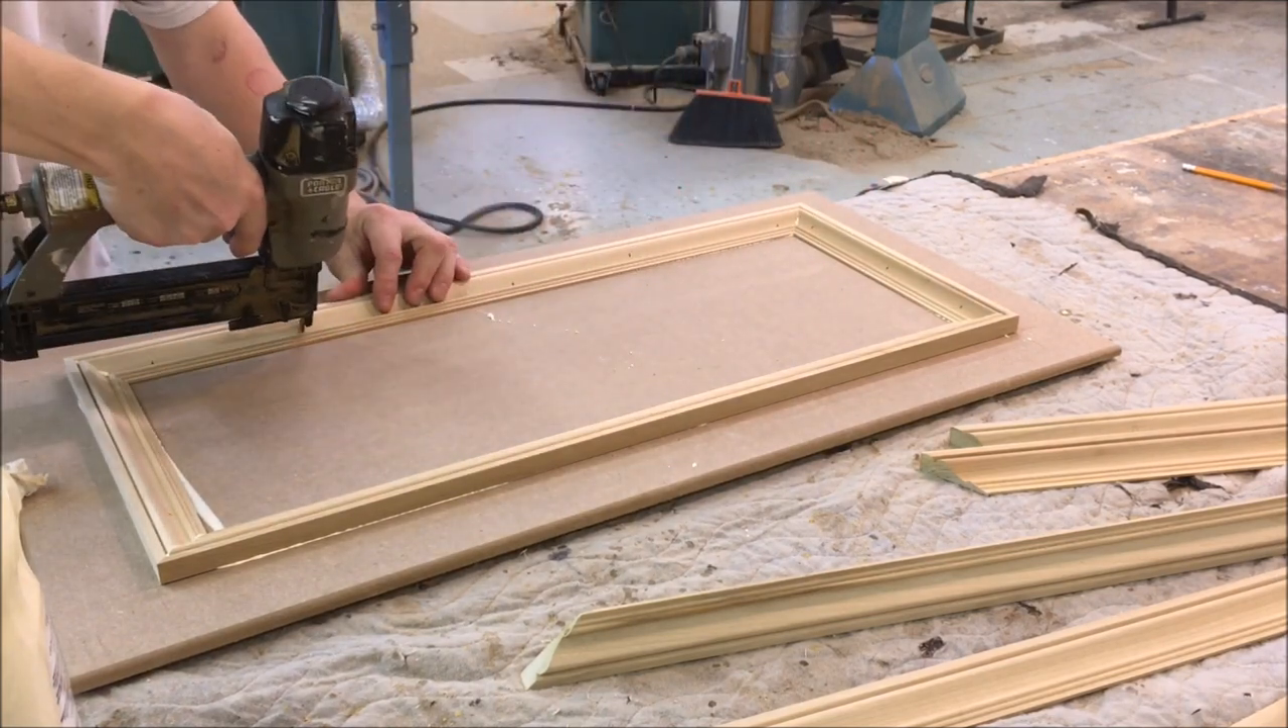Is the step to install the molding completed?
No.